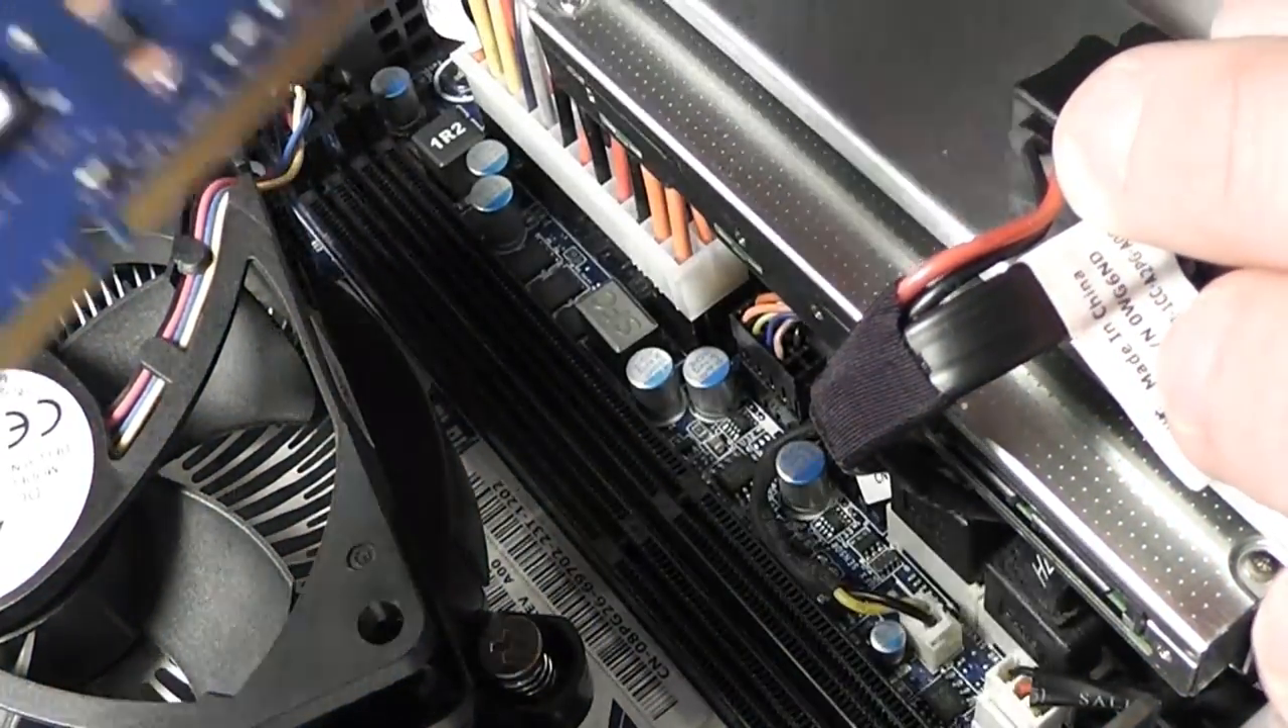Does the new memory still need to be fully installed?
Yes.